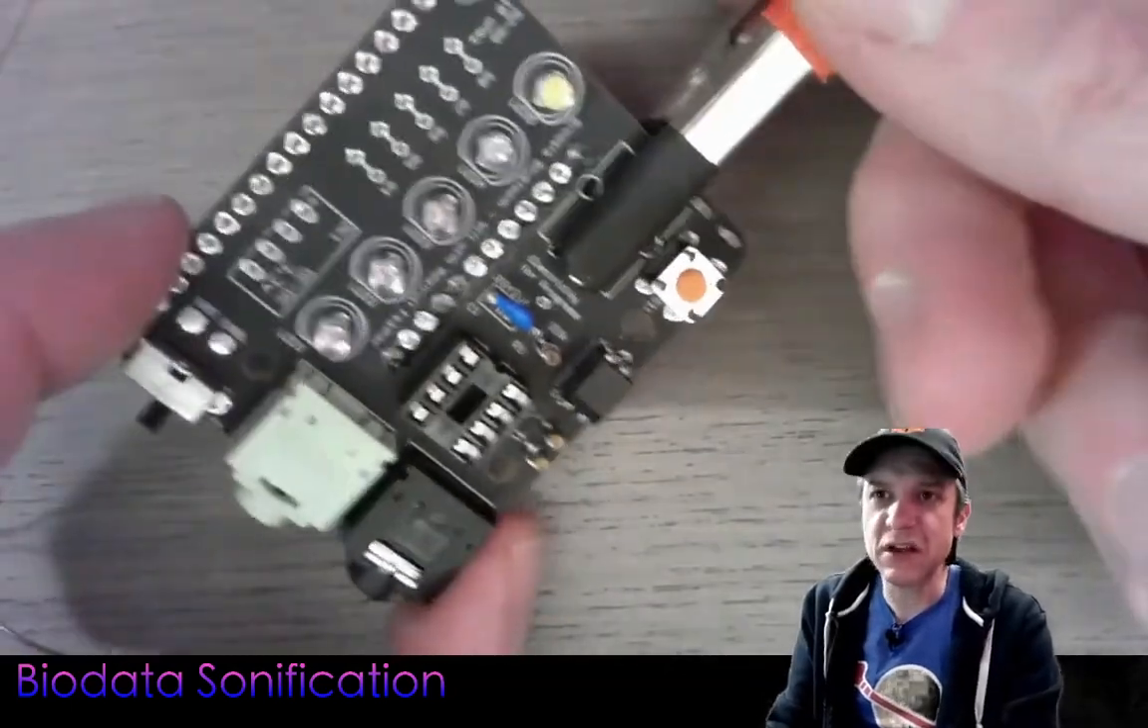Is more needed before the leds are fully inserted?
No.